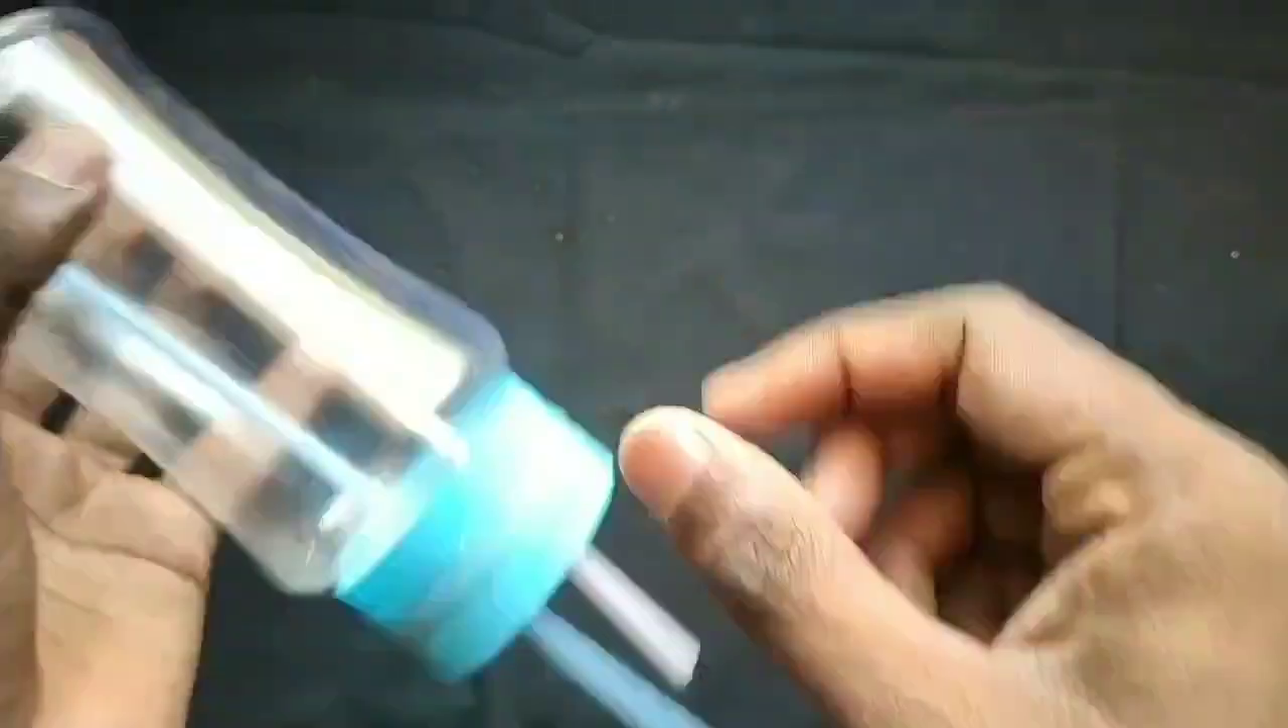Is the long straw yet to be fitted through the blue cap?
No.